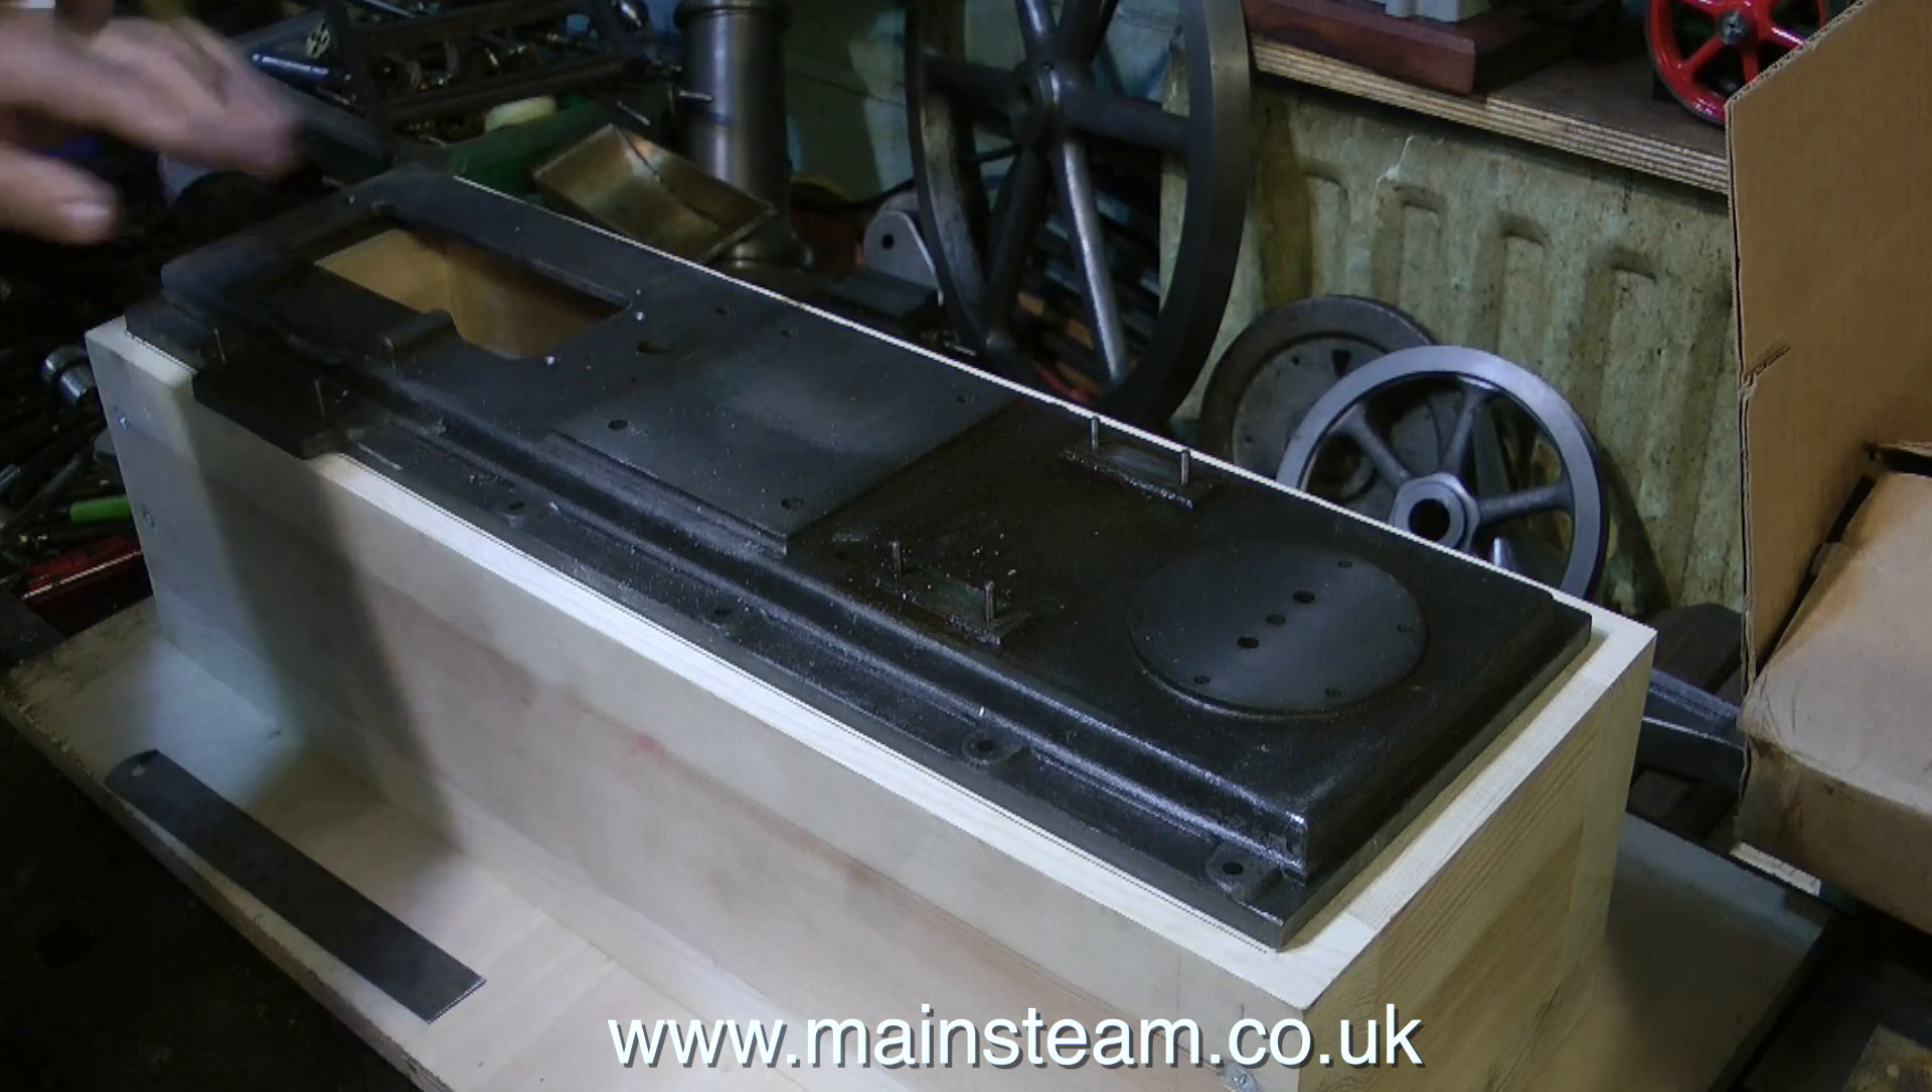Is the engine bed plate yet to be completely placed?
No.